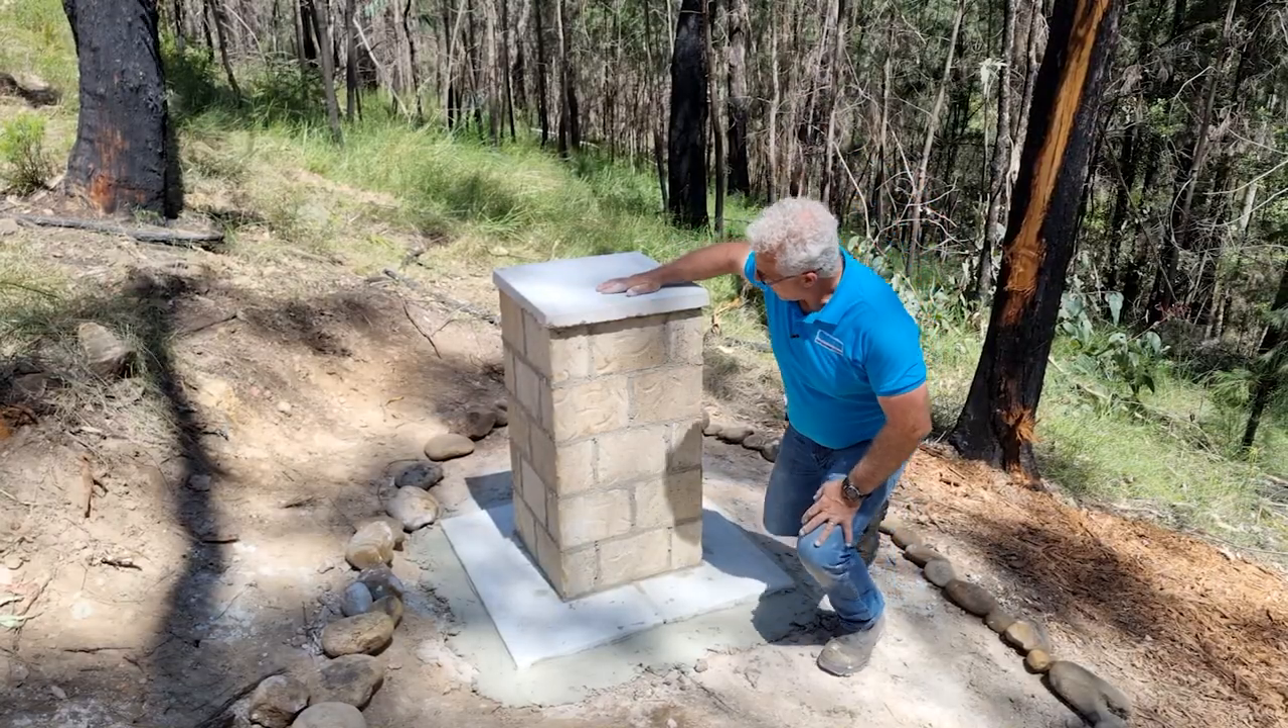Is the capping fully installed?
Yes.